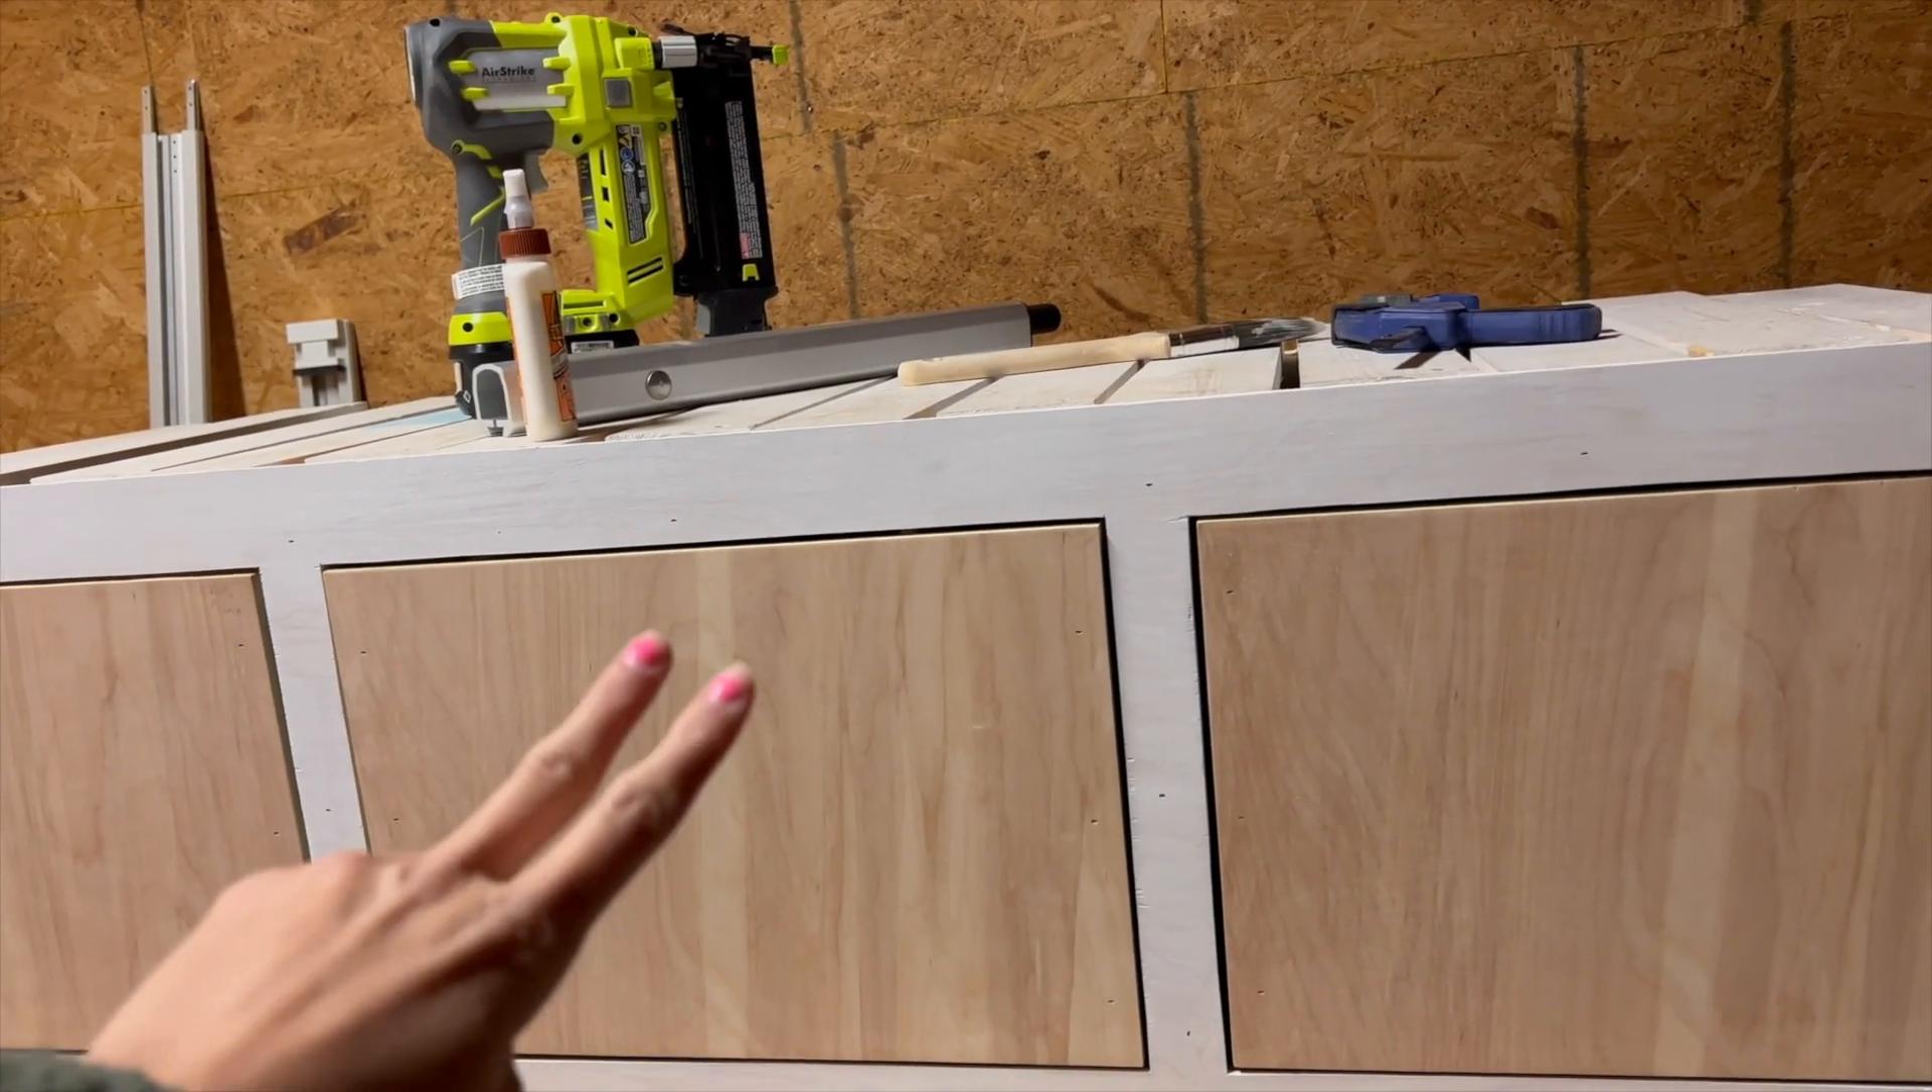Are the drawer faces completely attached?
Yes.